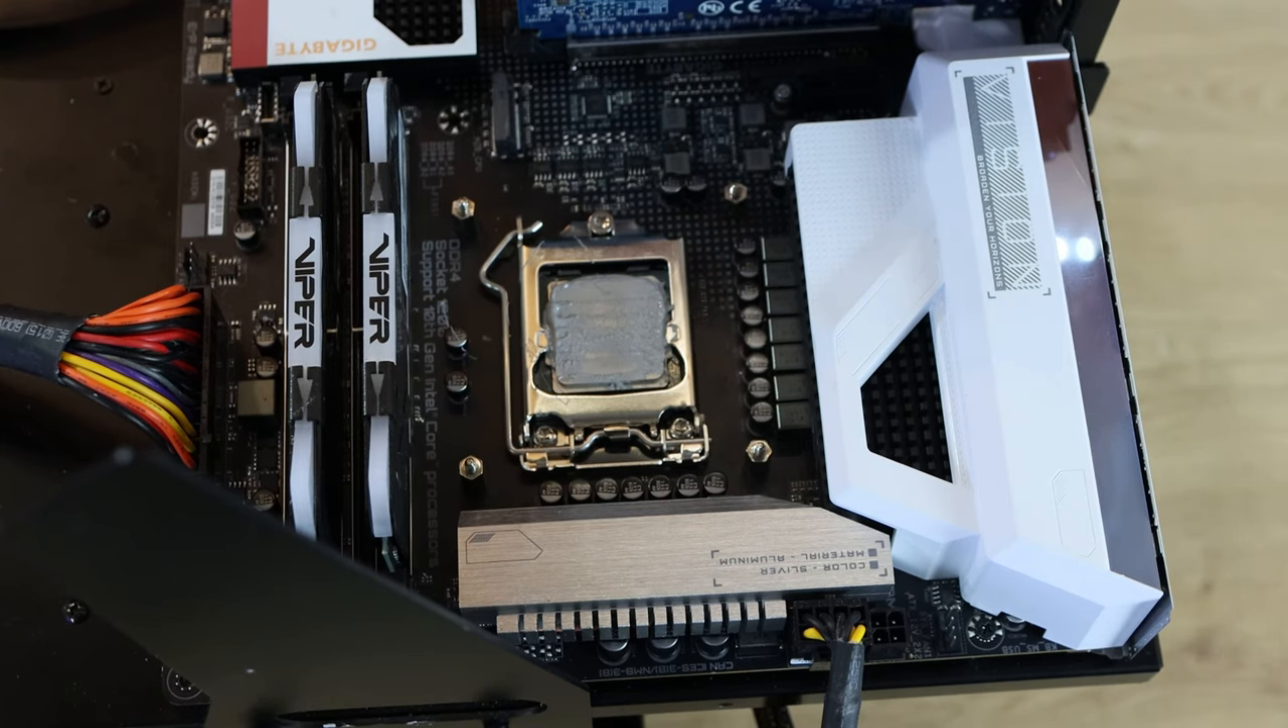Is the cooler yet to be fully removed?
No.